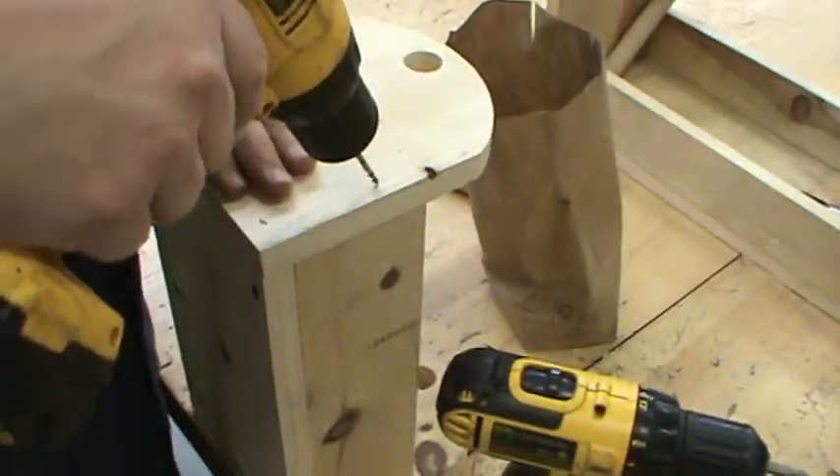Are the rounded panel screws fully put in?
No.